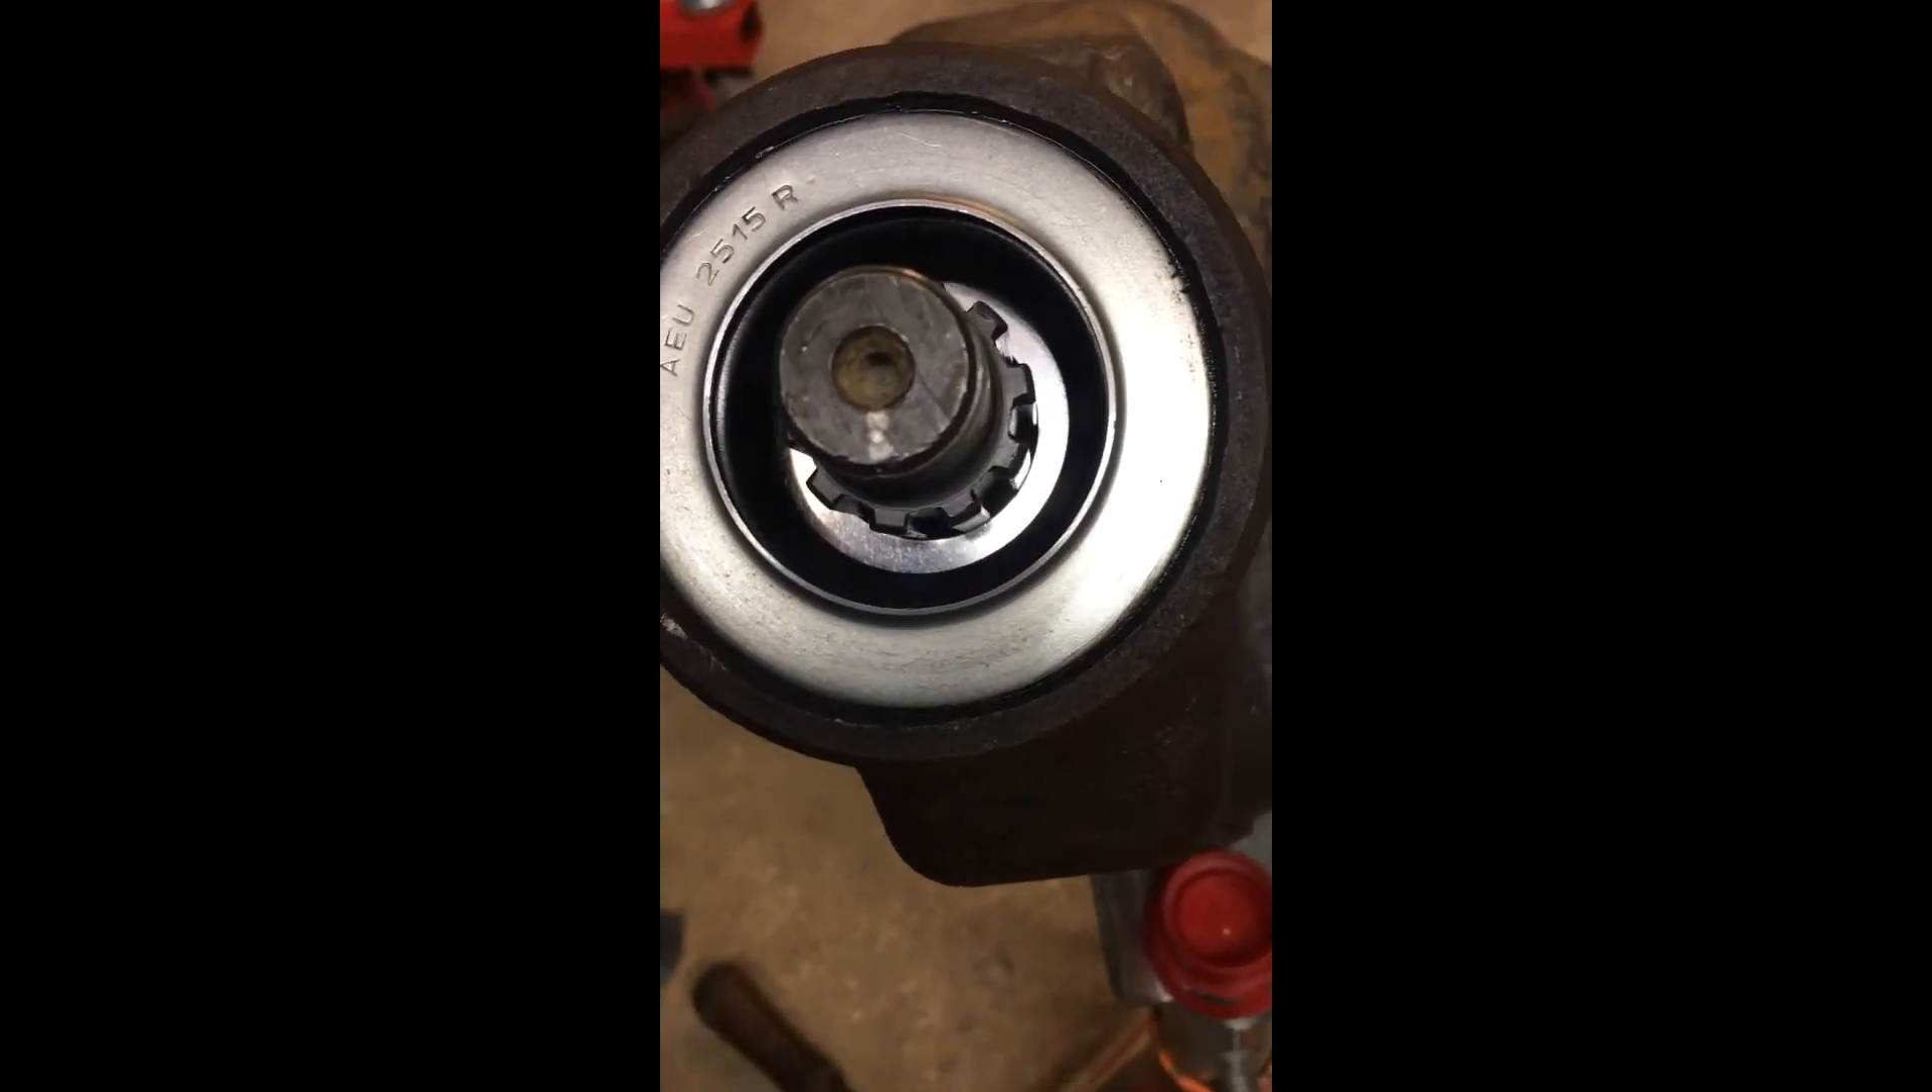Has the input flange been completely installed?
No.